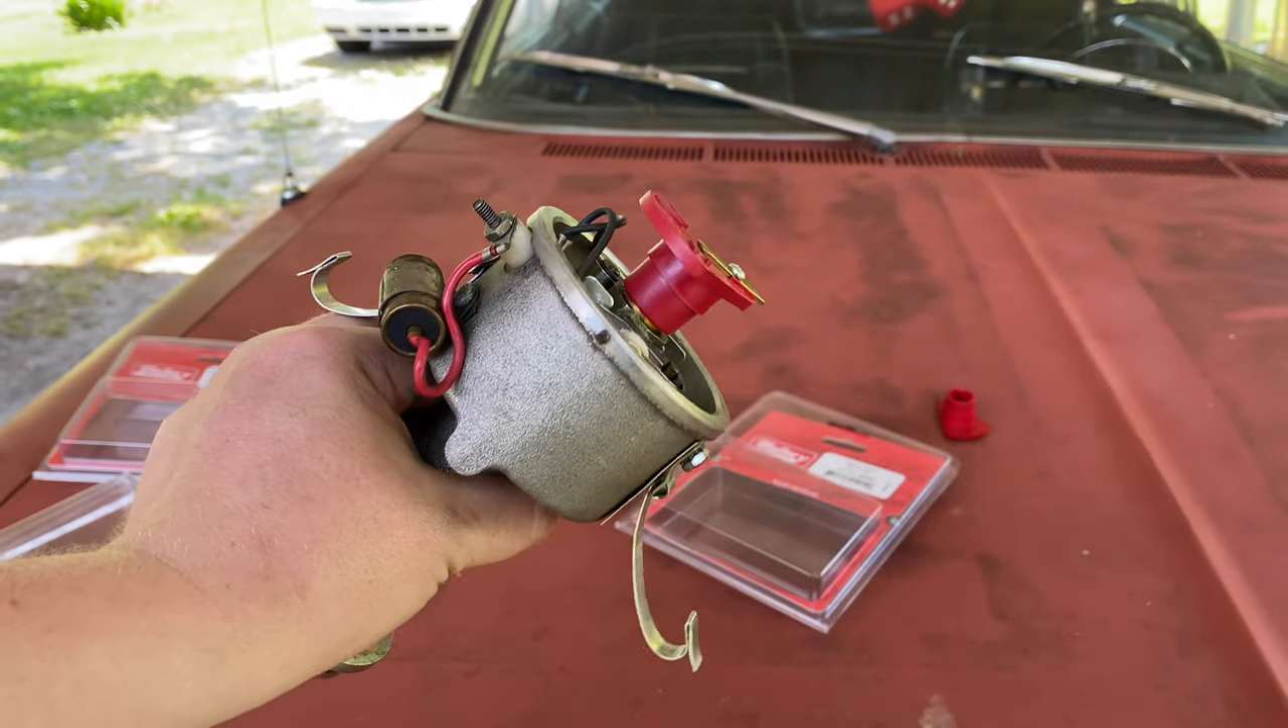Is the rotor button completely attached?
Yes.